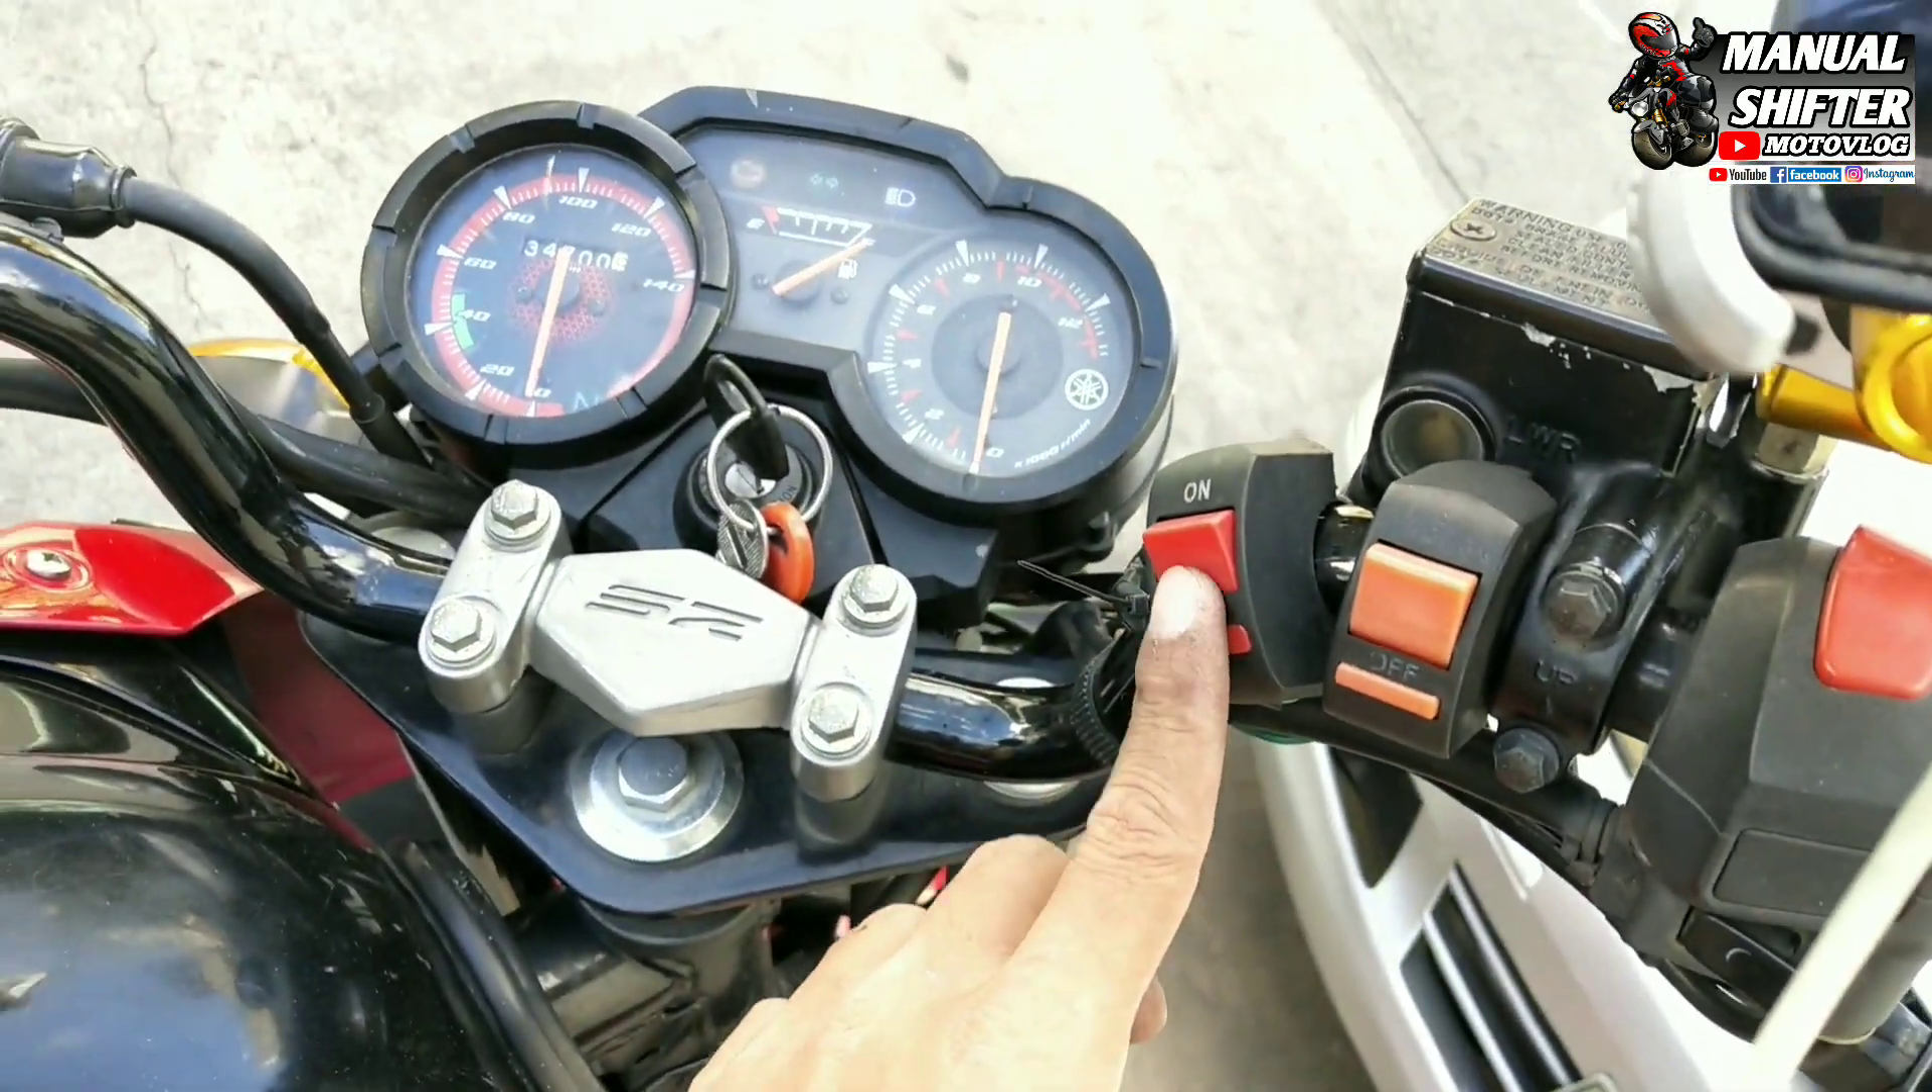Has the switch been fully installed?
Yes.